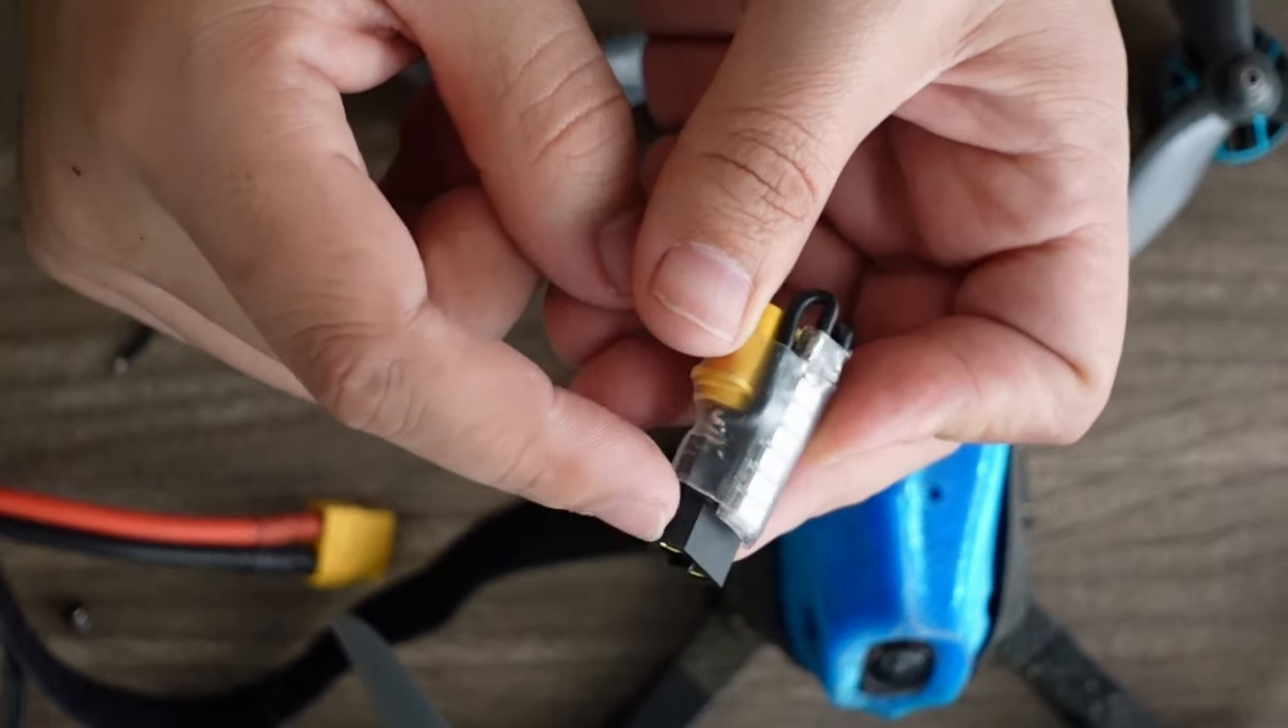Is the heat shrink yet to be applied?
No.